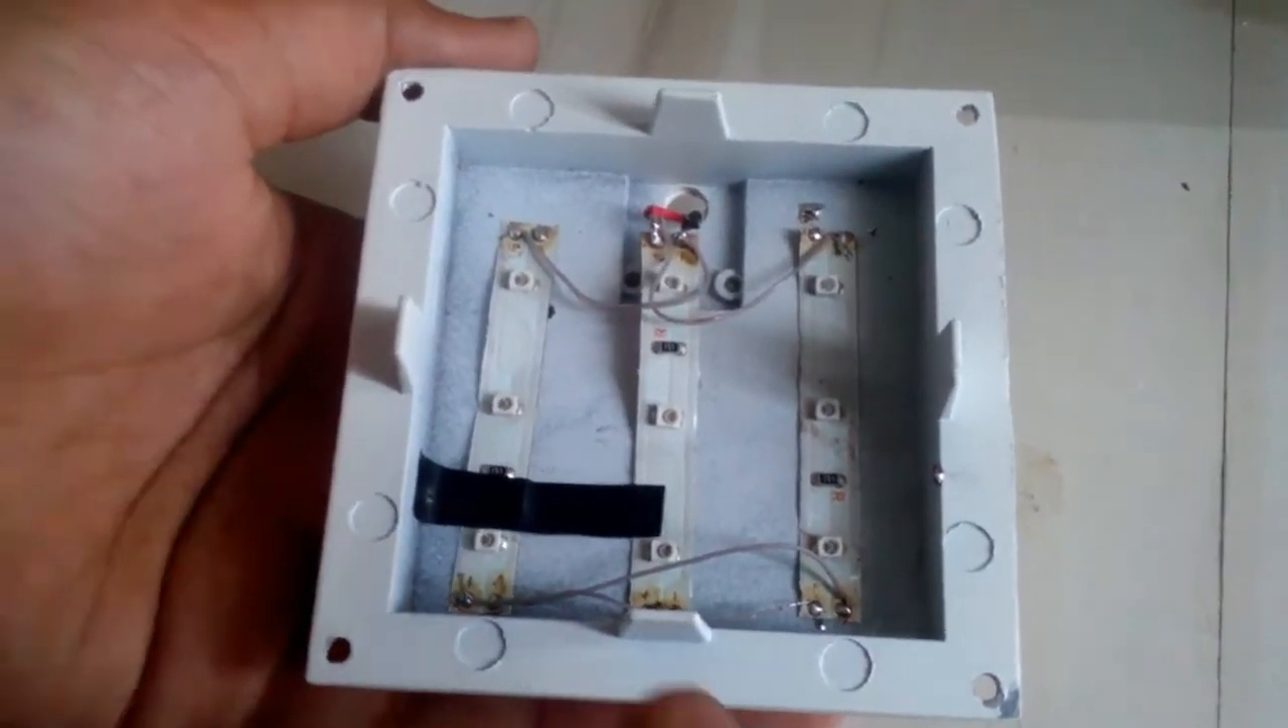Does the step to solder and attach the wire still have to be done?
No.